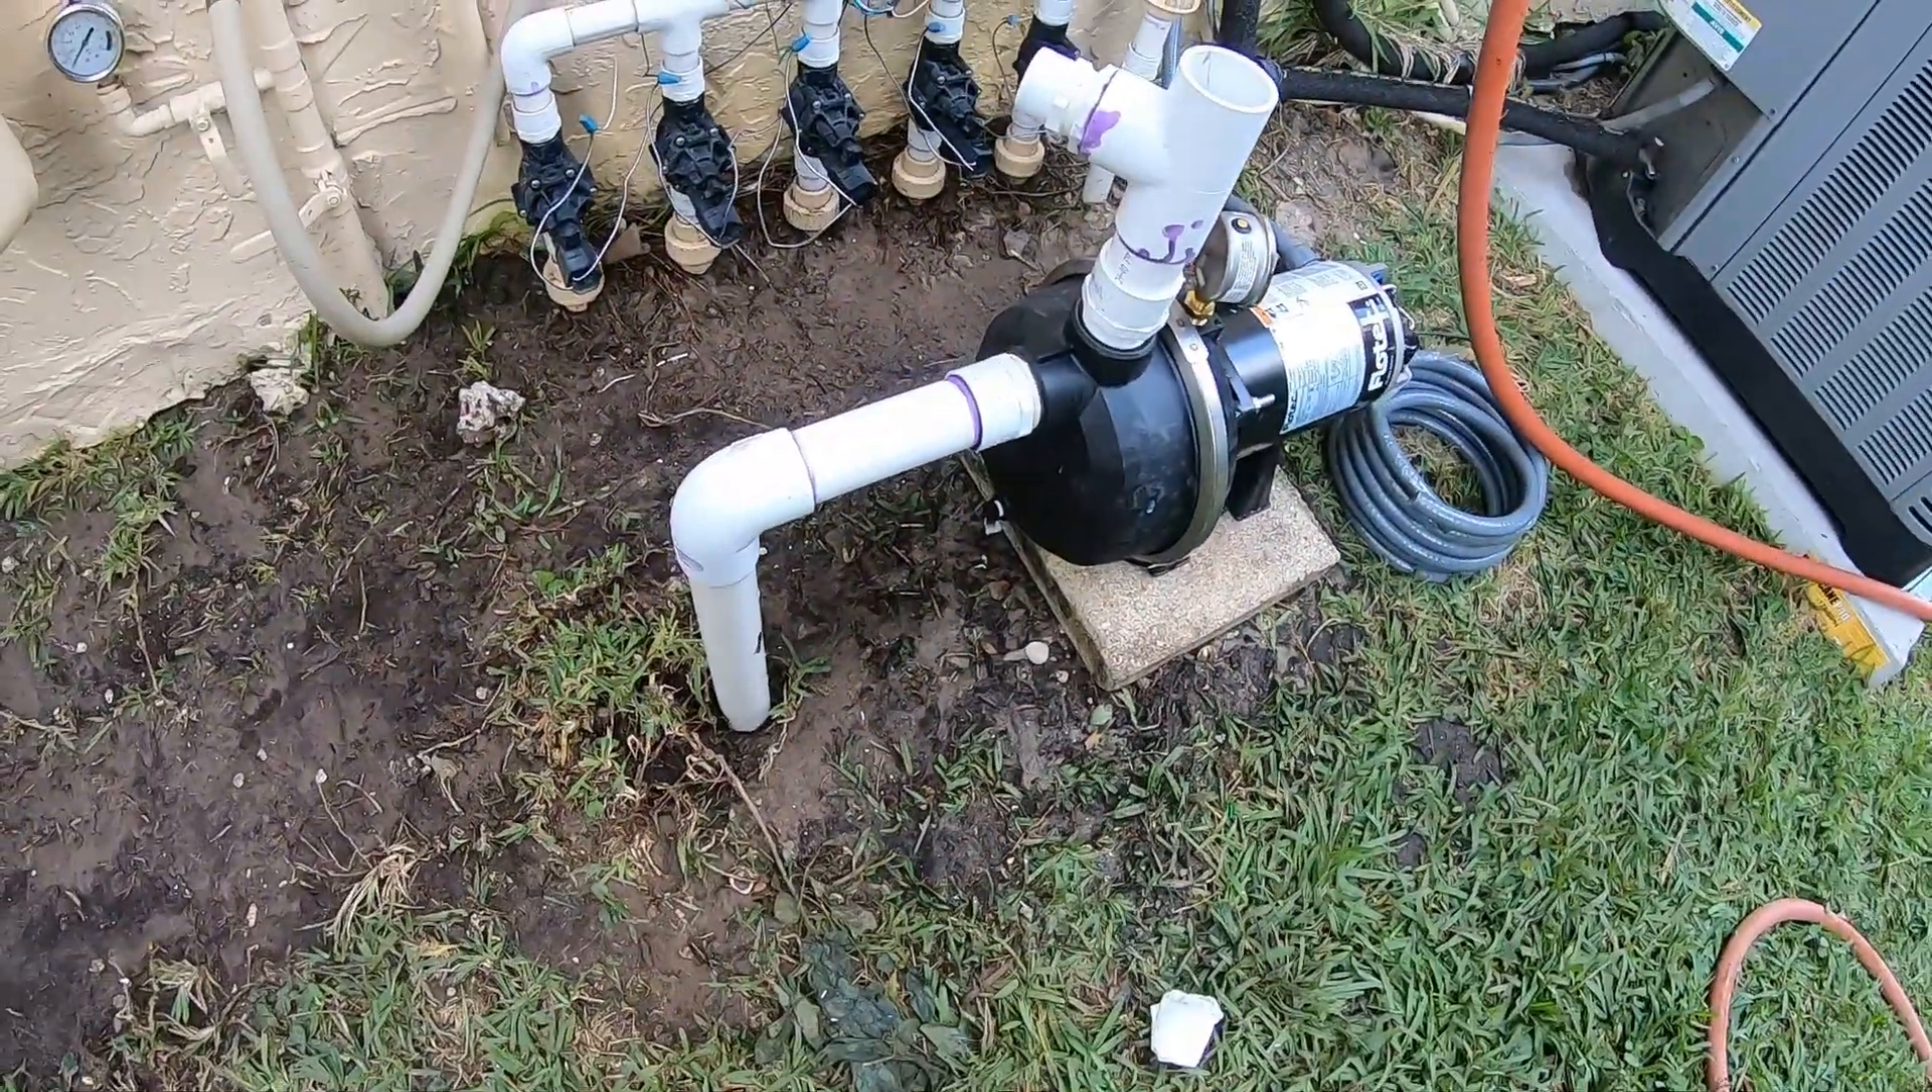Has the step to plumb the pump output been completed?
No.